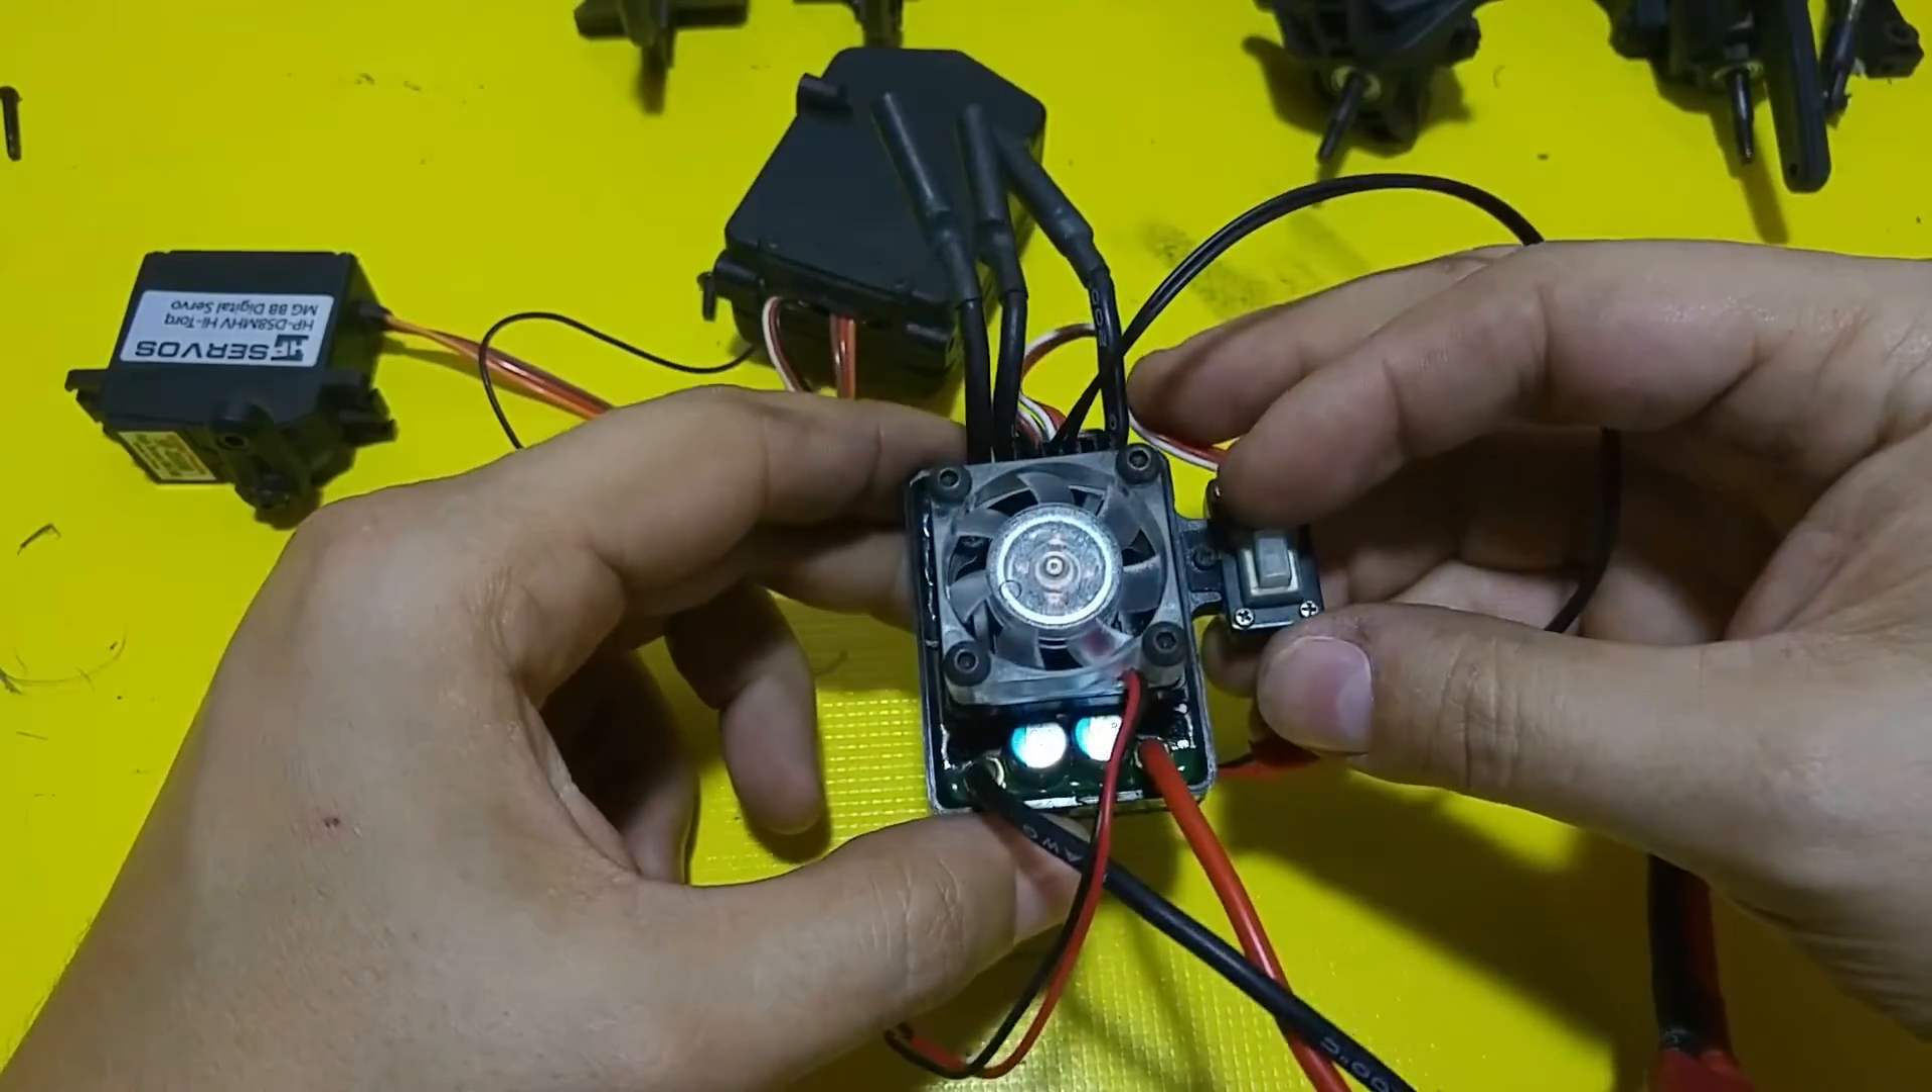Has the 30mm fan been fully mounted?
Yes.